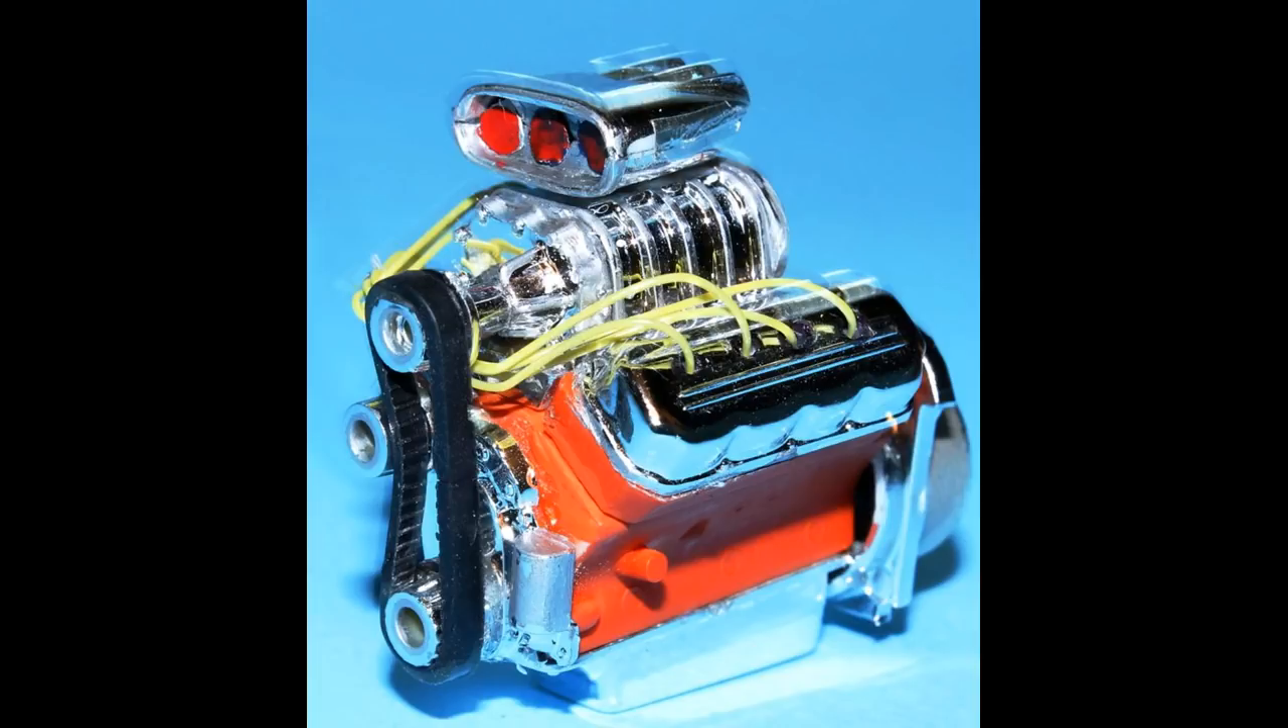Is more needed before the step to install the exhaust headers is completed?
Yes.